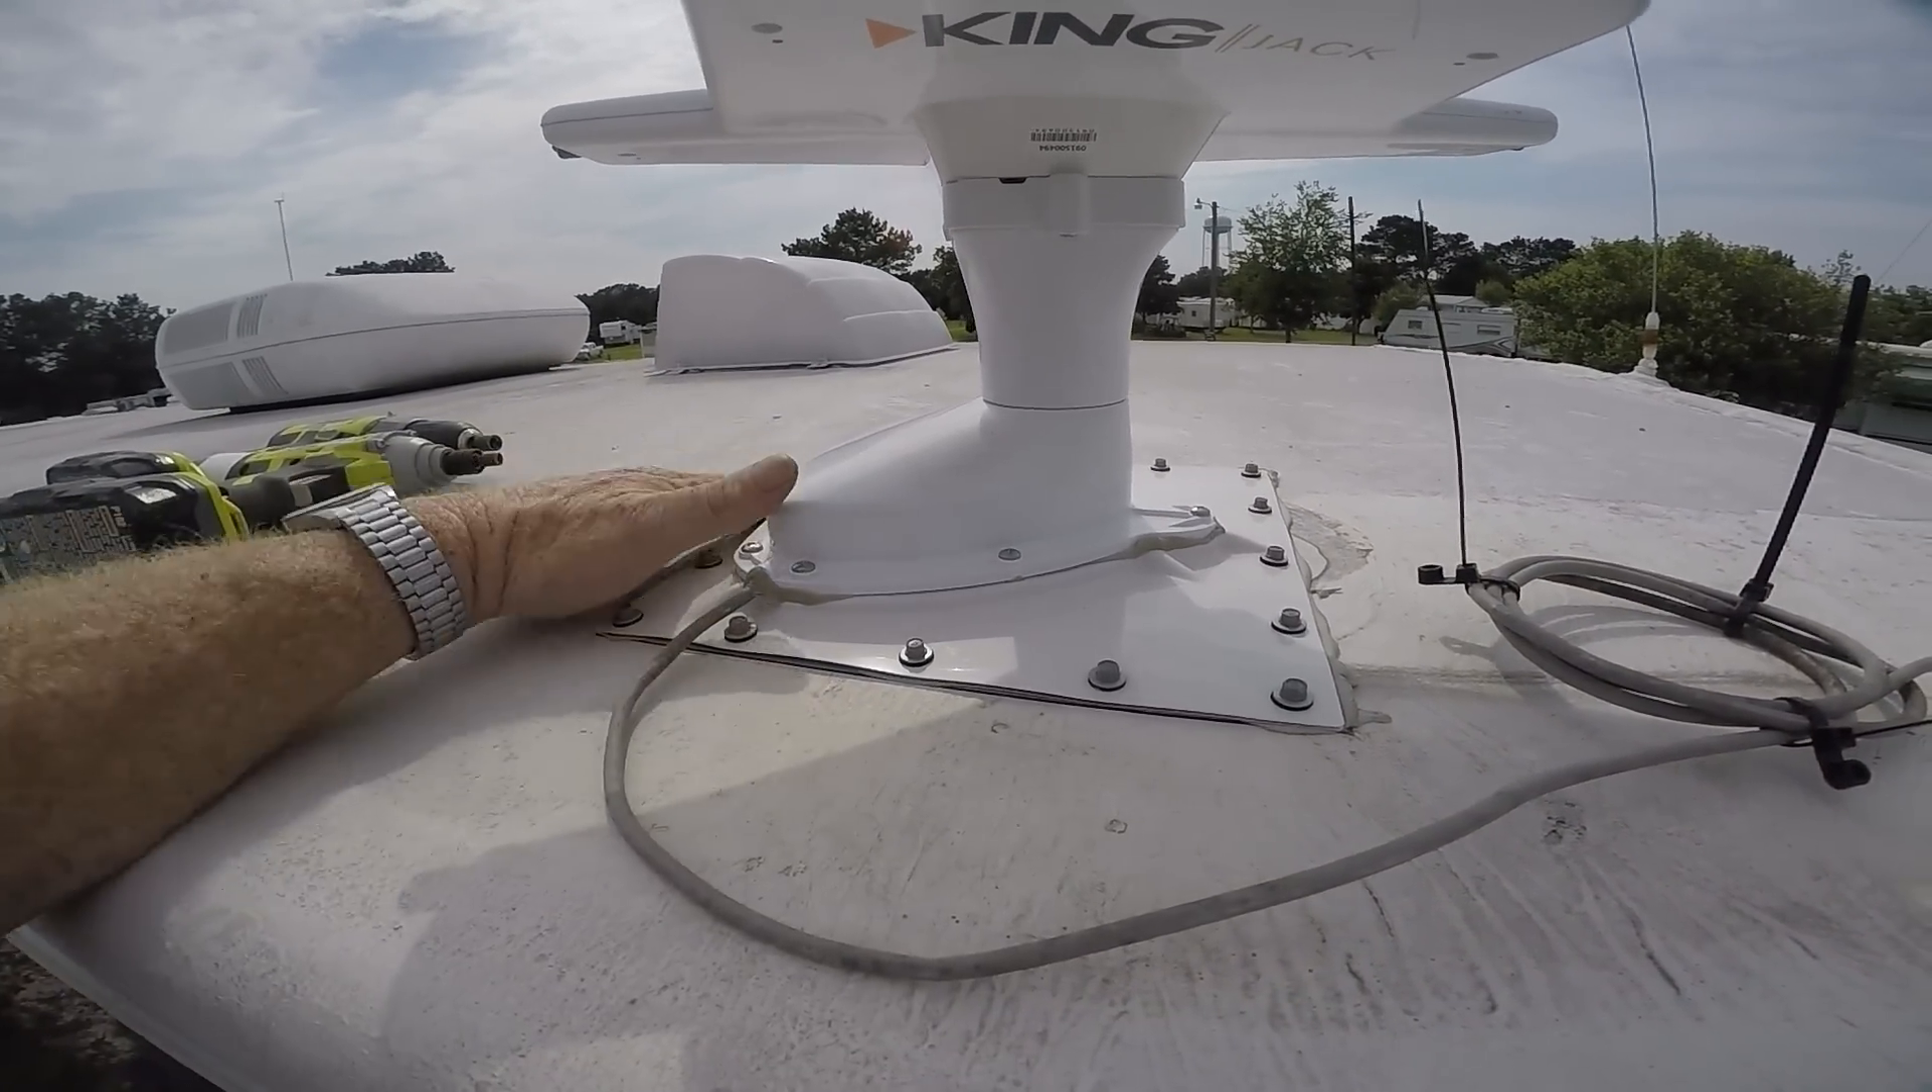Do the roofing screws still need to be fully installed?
No.